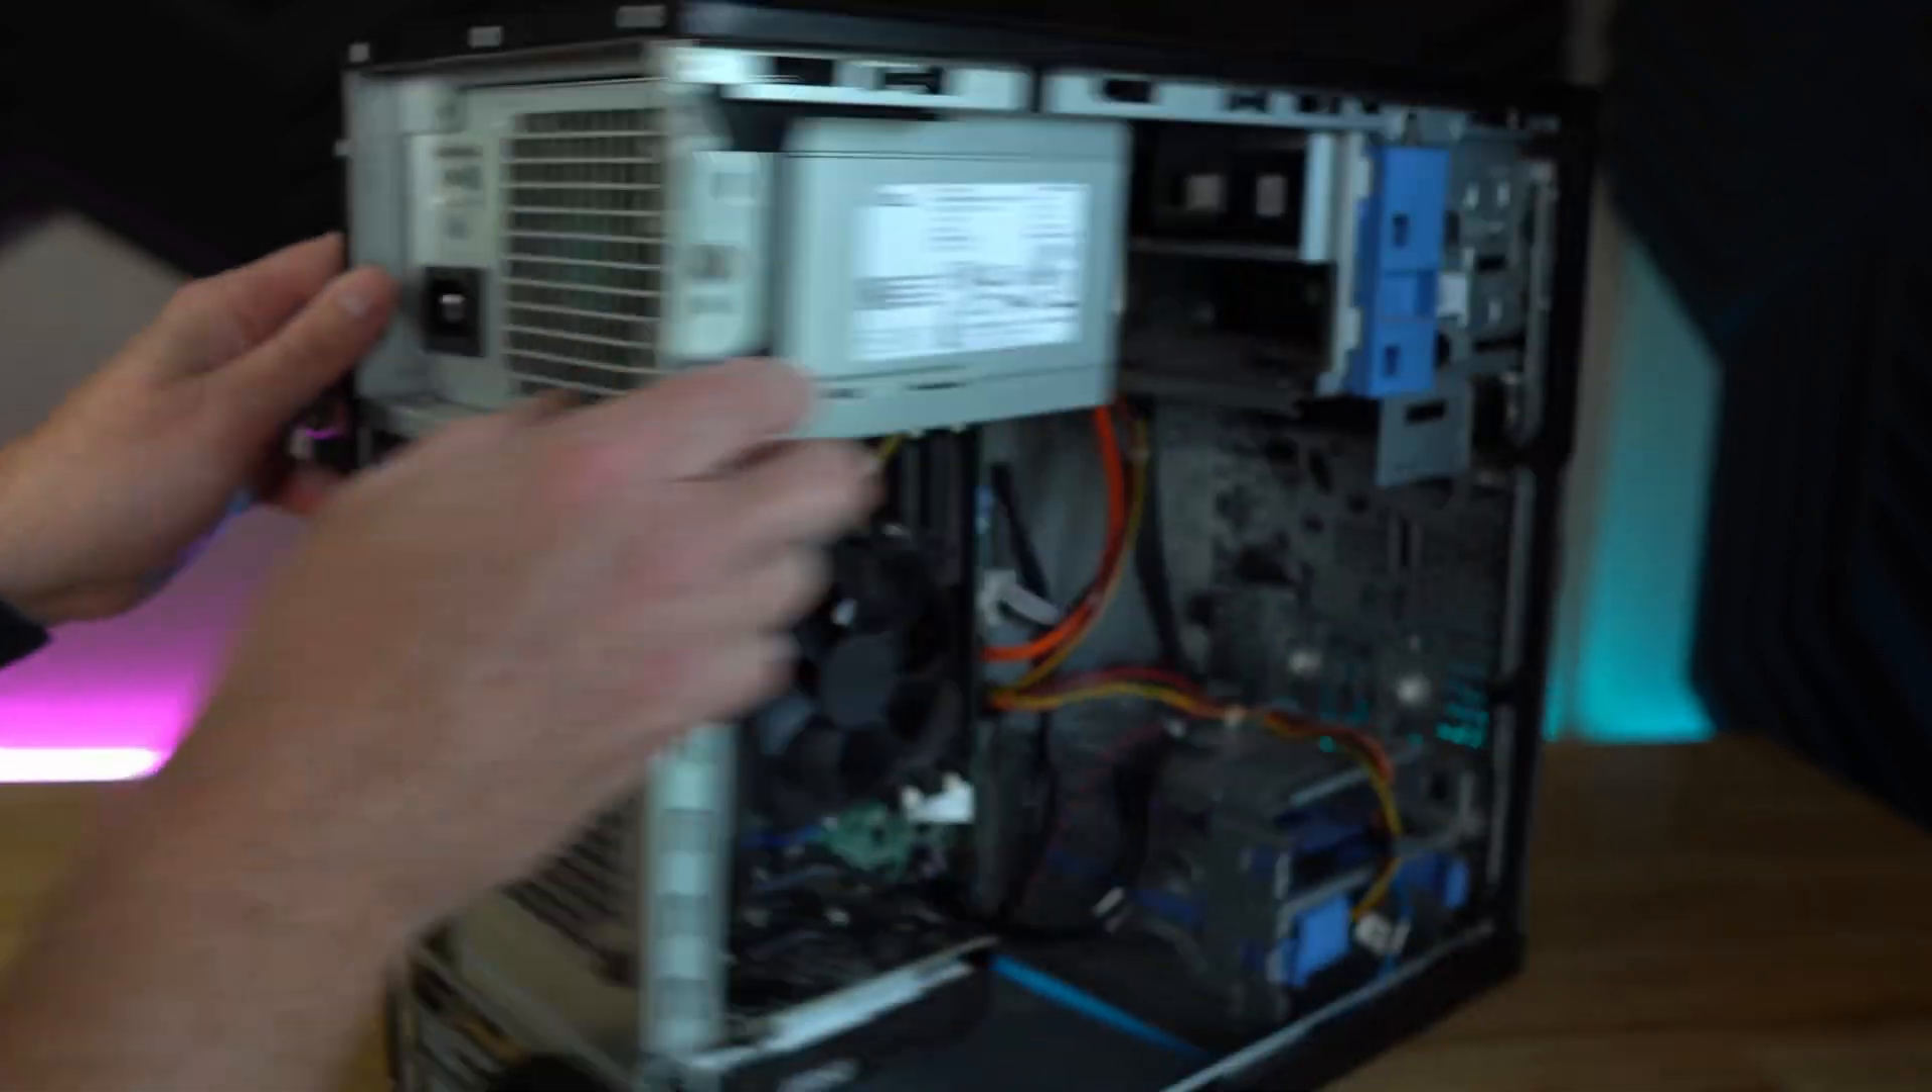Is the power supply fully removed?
No.